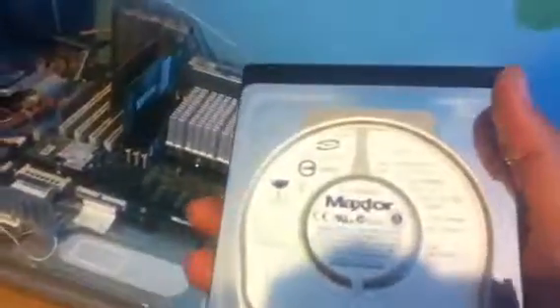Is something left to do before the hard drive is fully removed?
No.